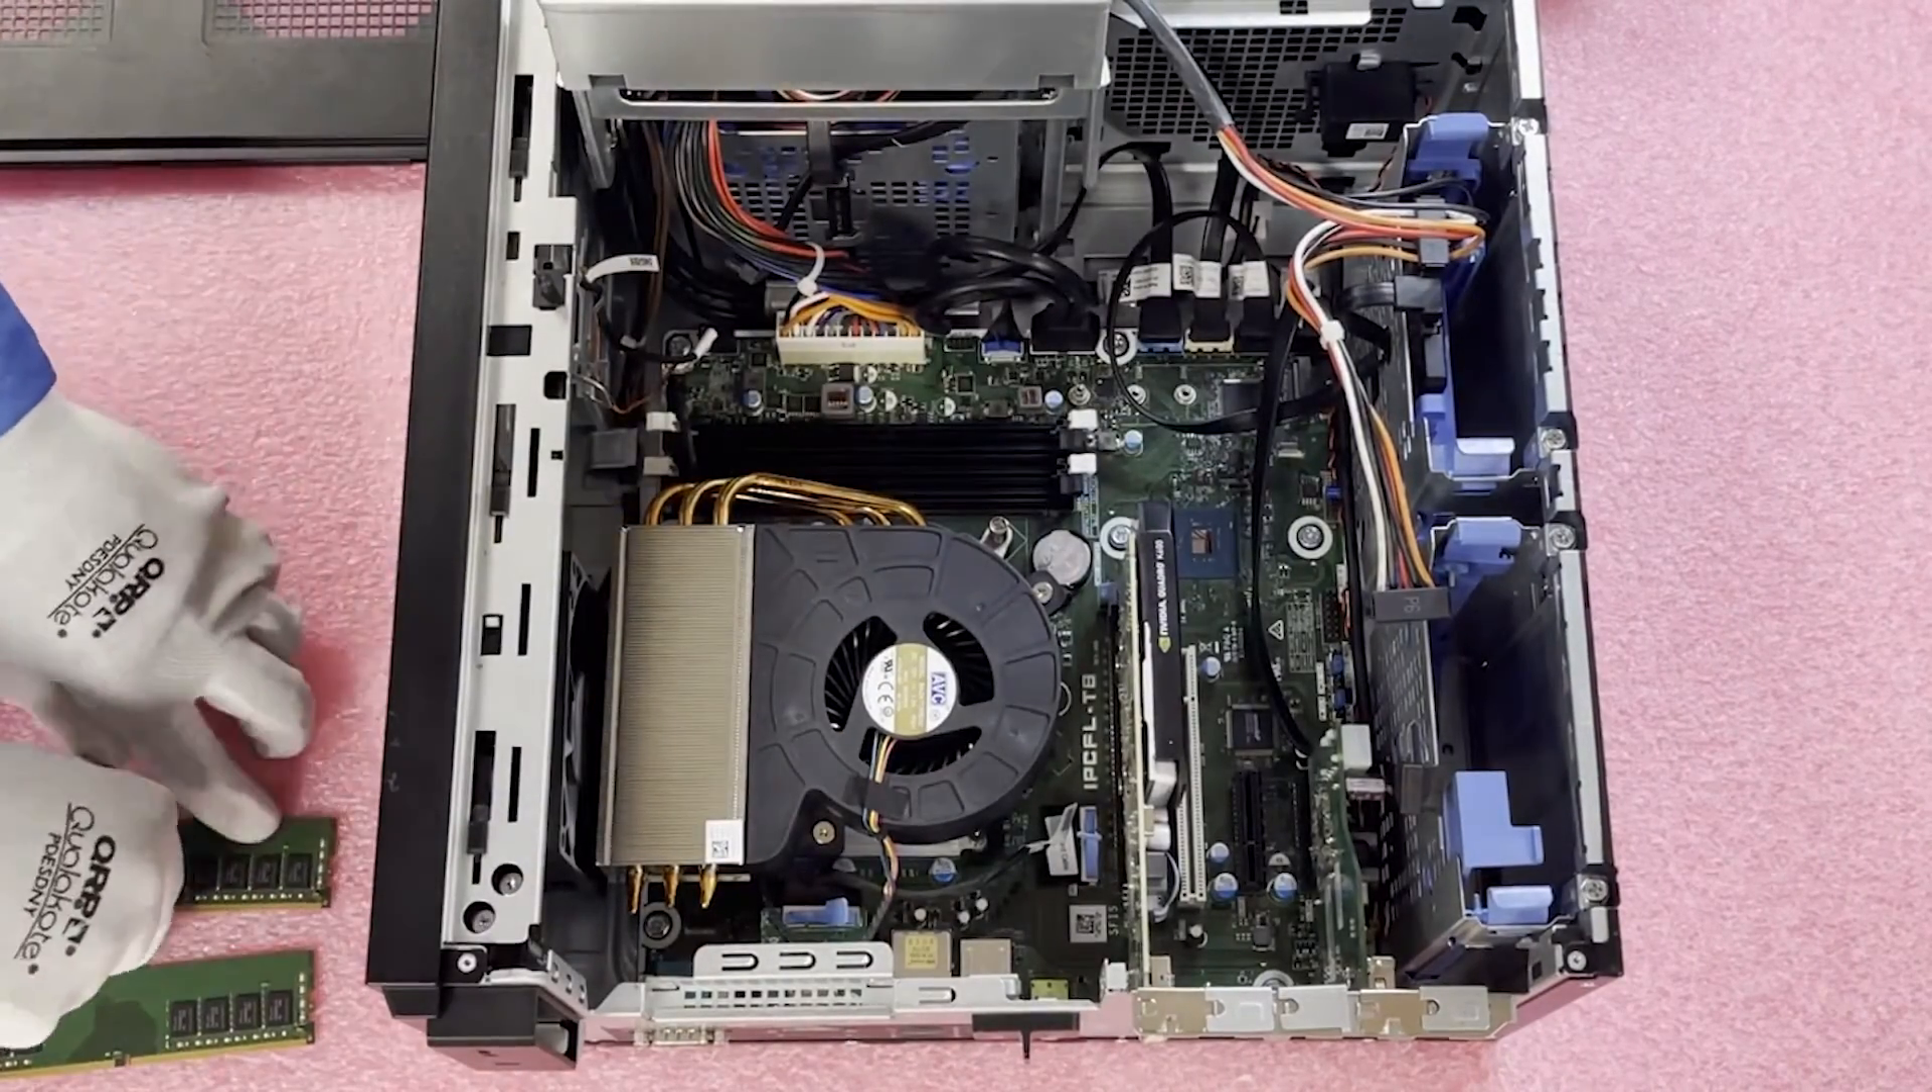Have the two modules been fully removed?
Yes.